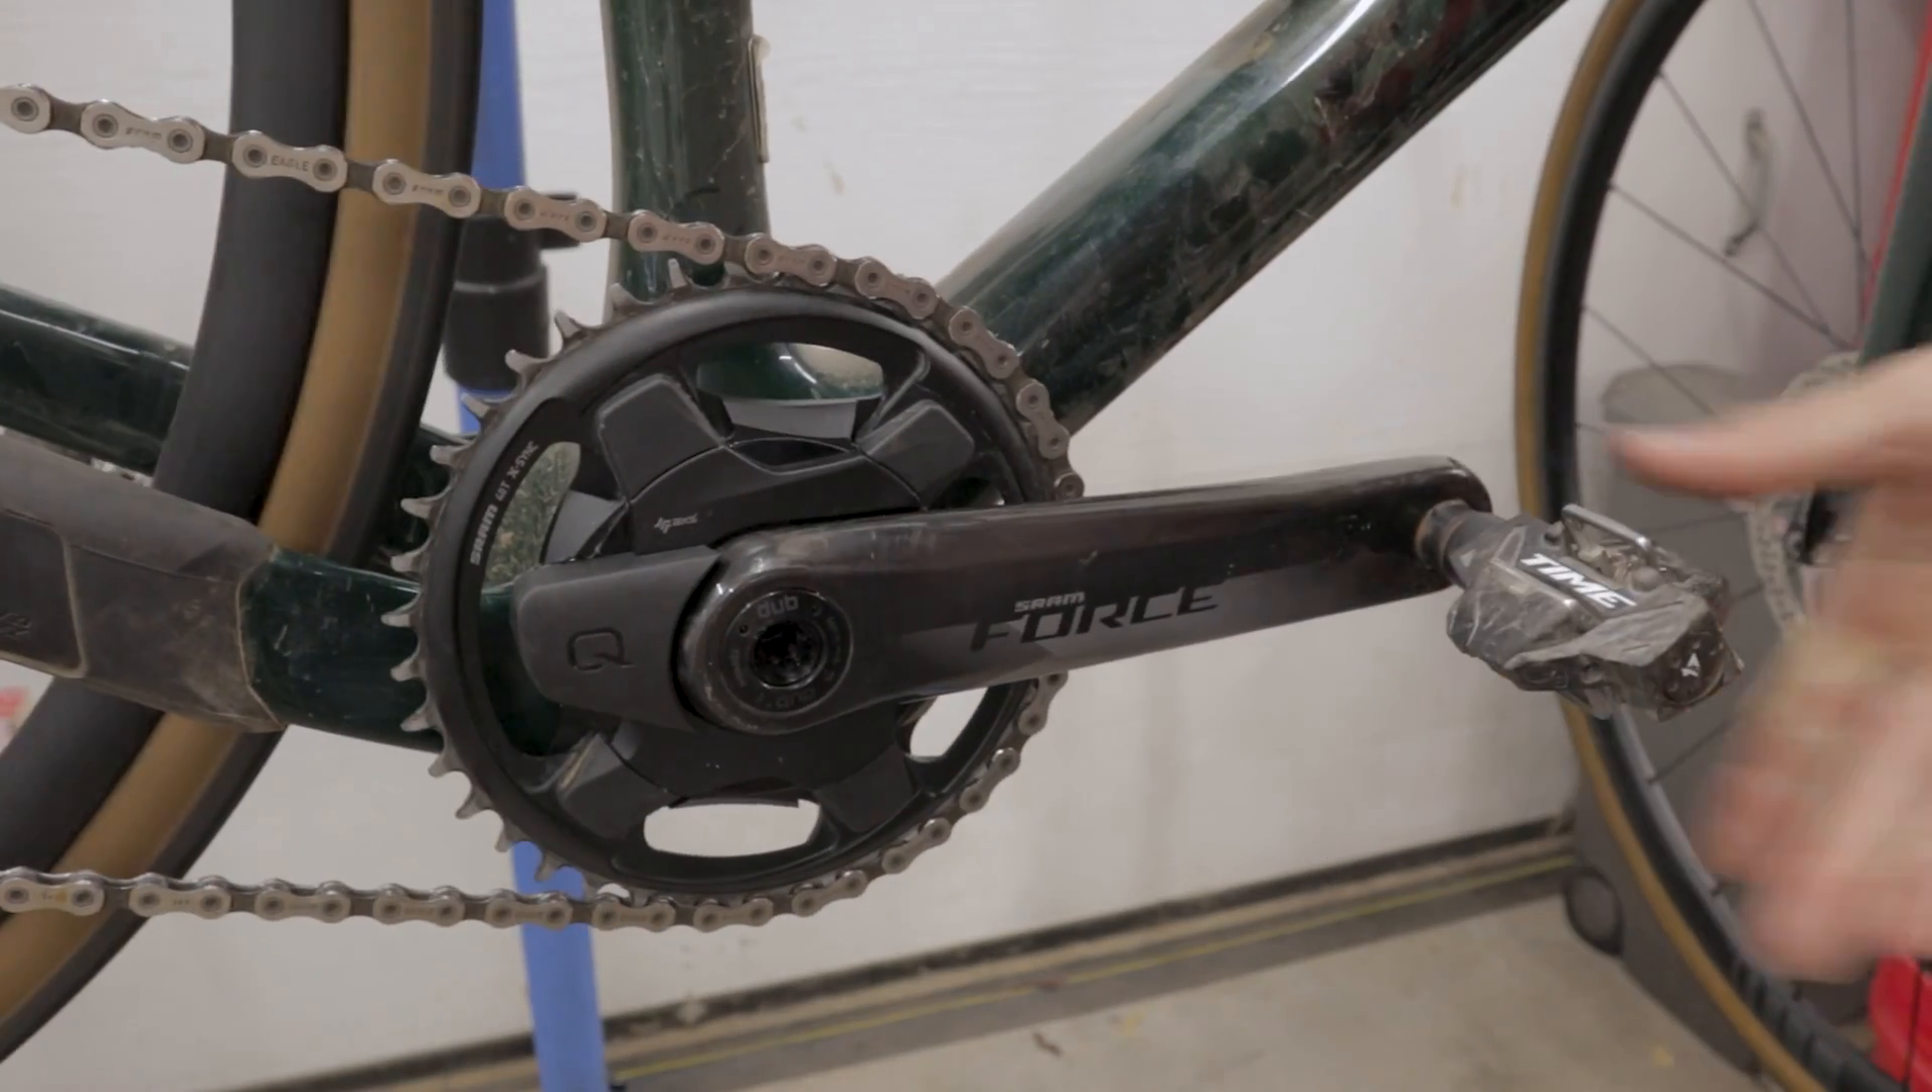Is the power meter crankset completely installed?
Yes.